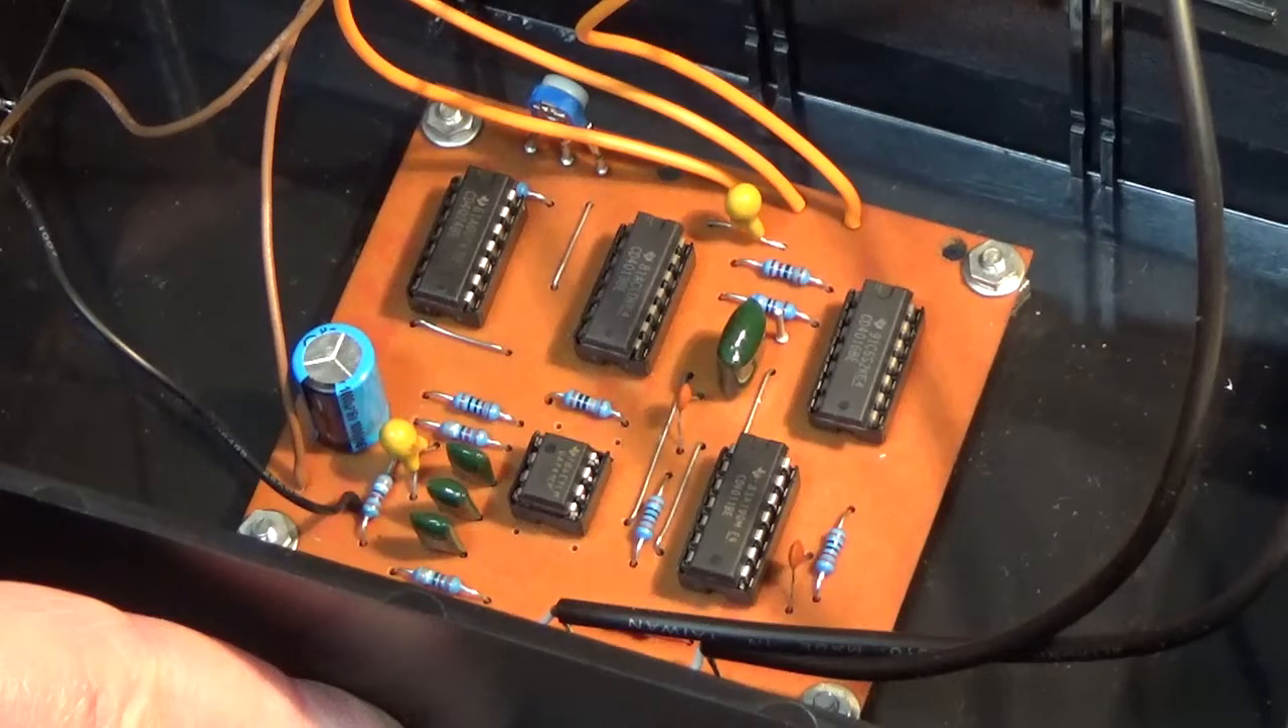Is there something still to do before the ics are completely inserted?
No.